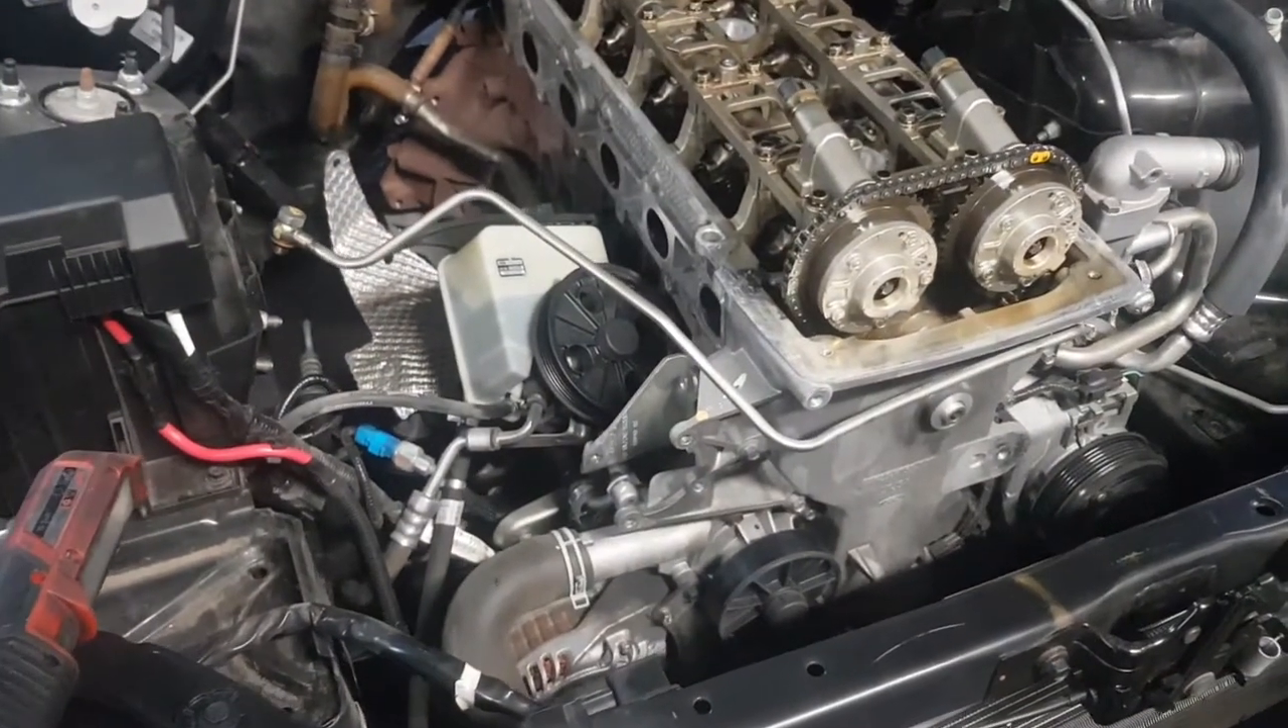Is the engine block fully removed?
No.